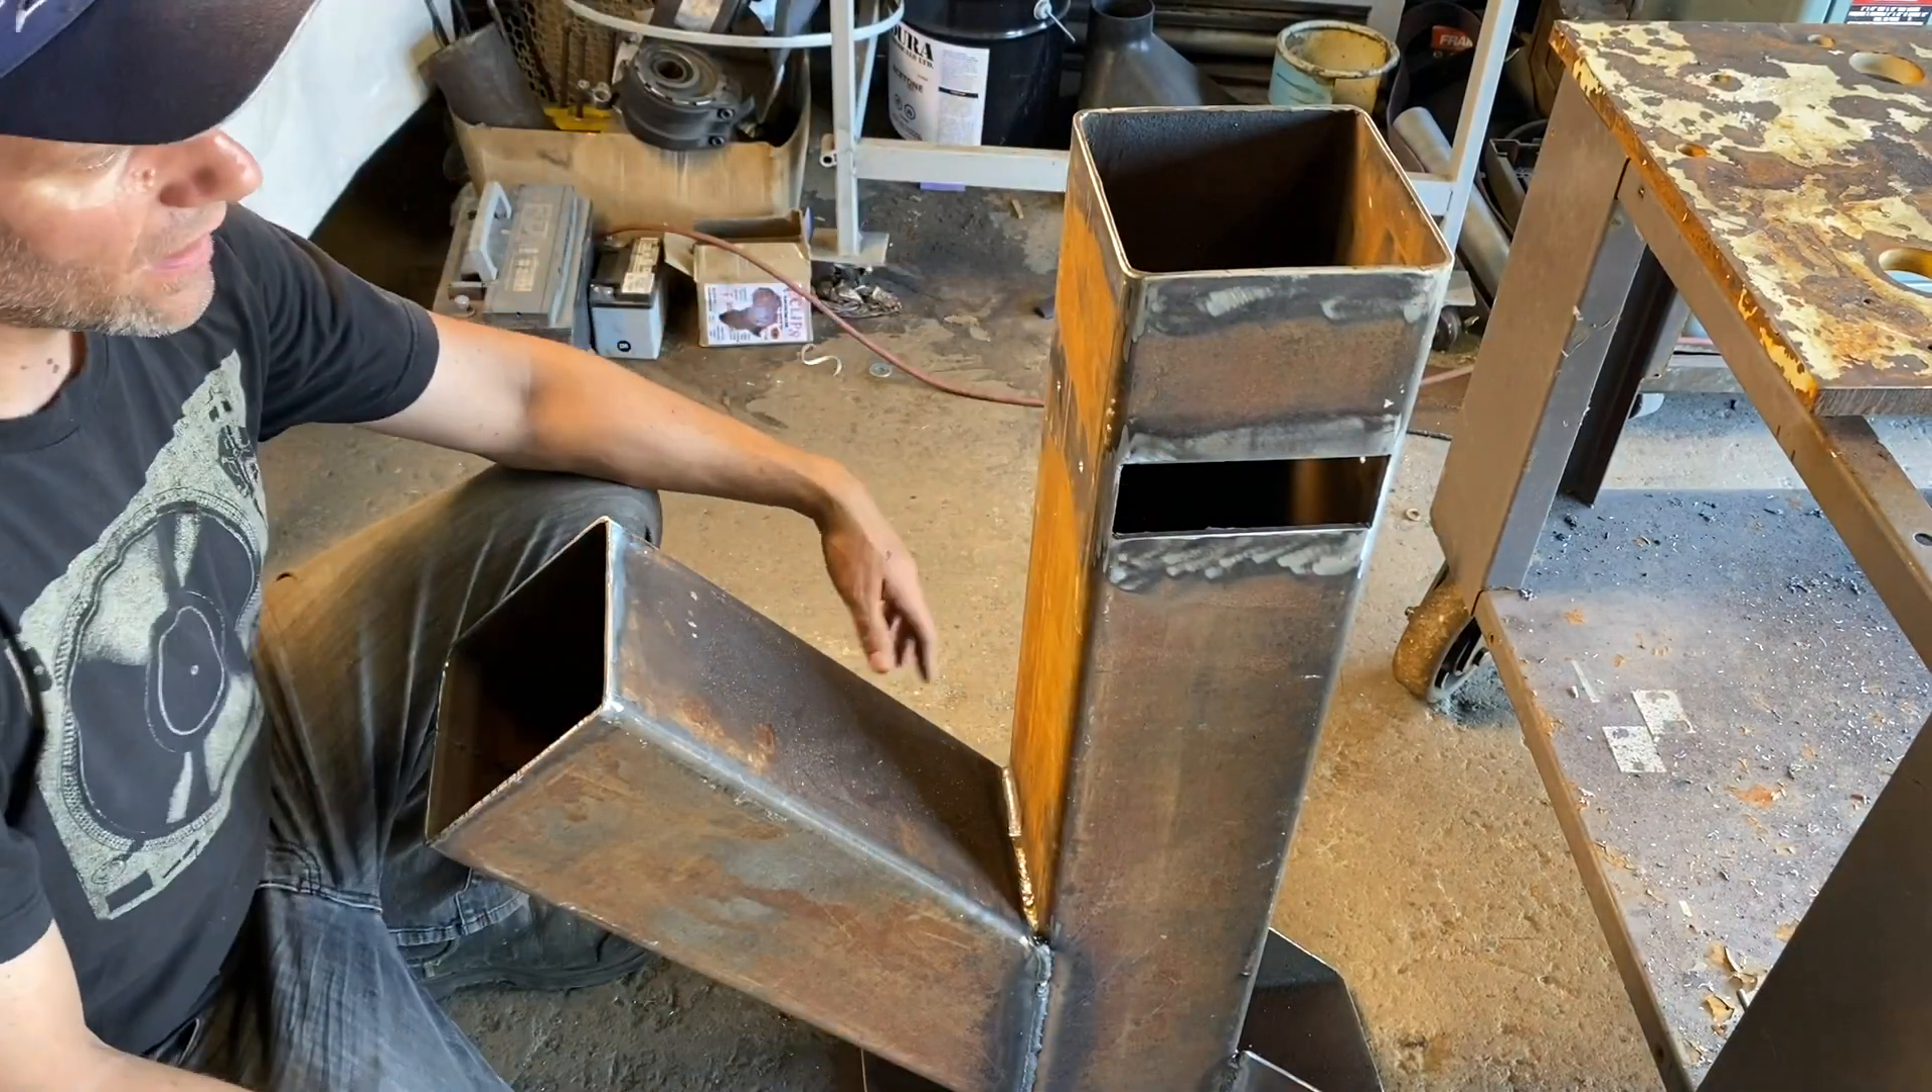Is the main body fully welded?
Yes.